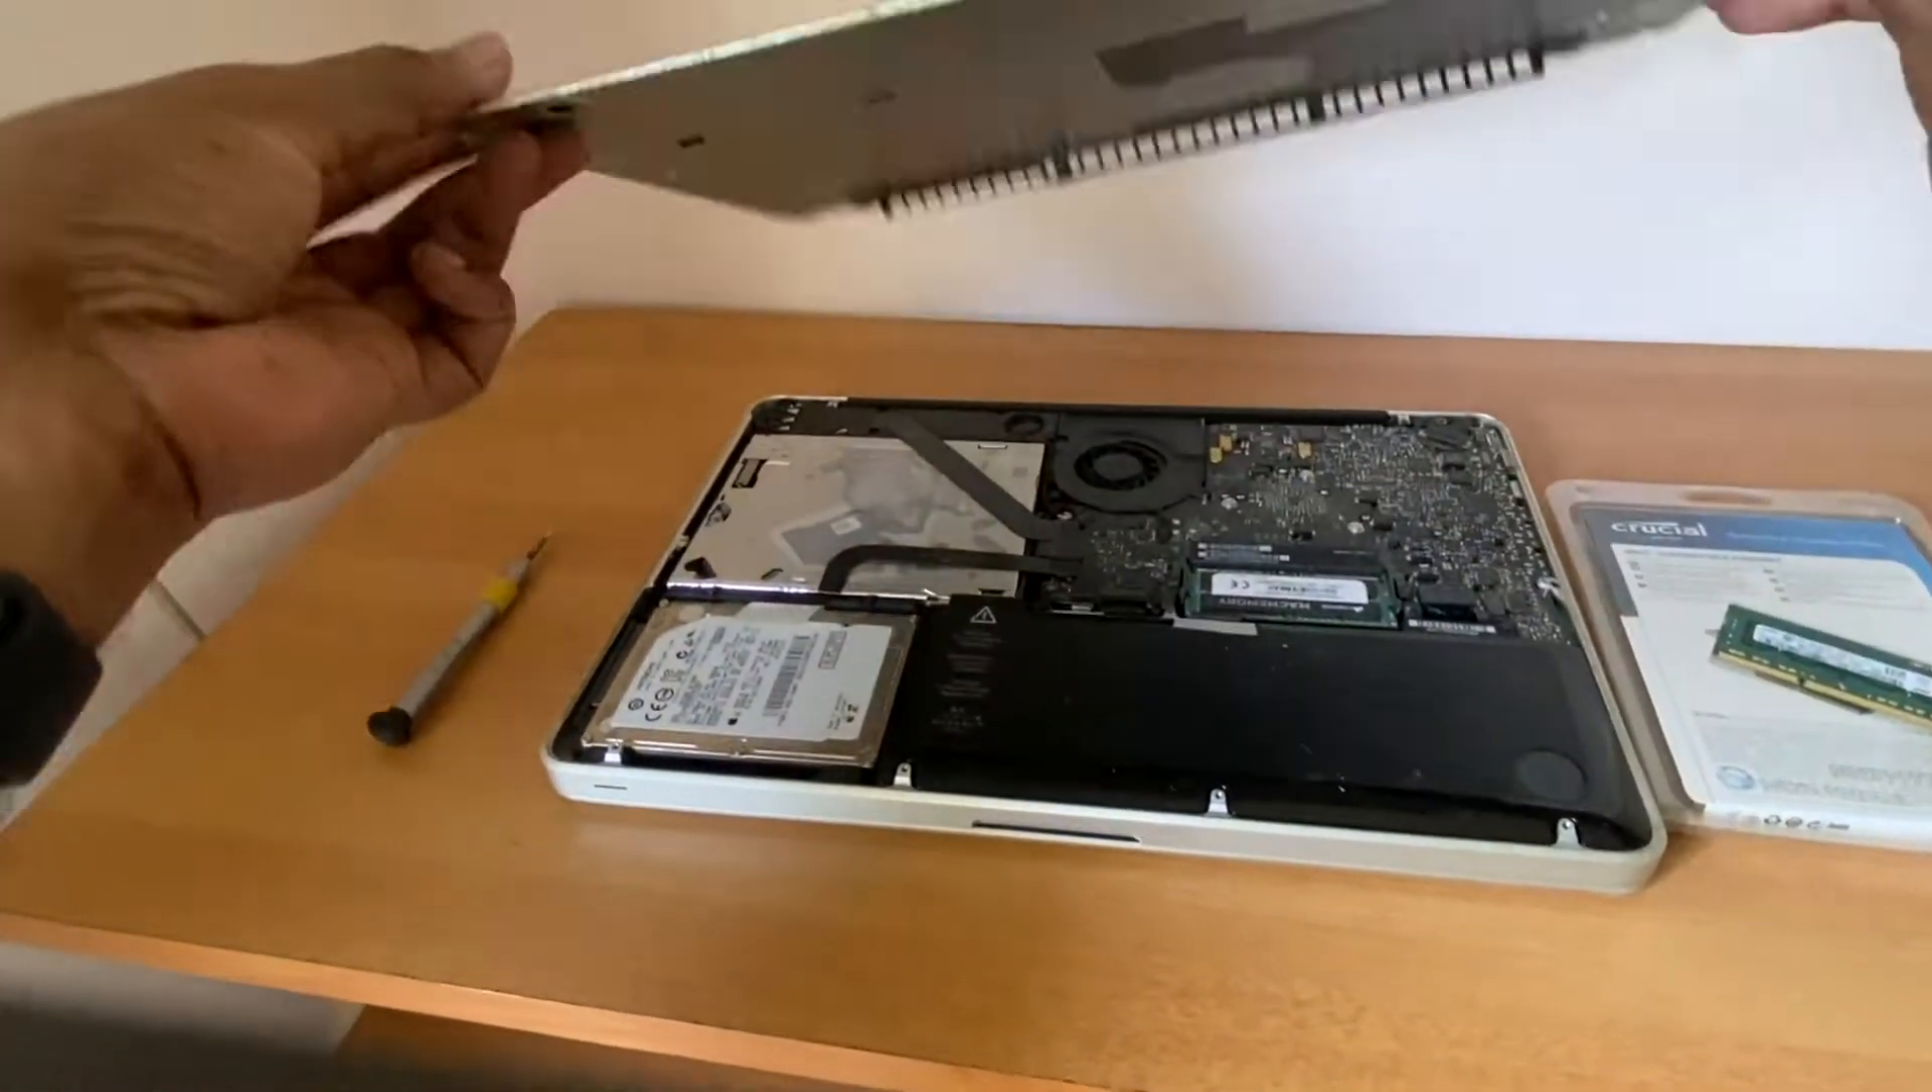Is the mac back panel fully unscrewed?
Yes.